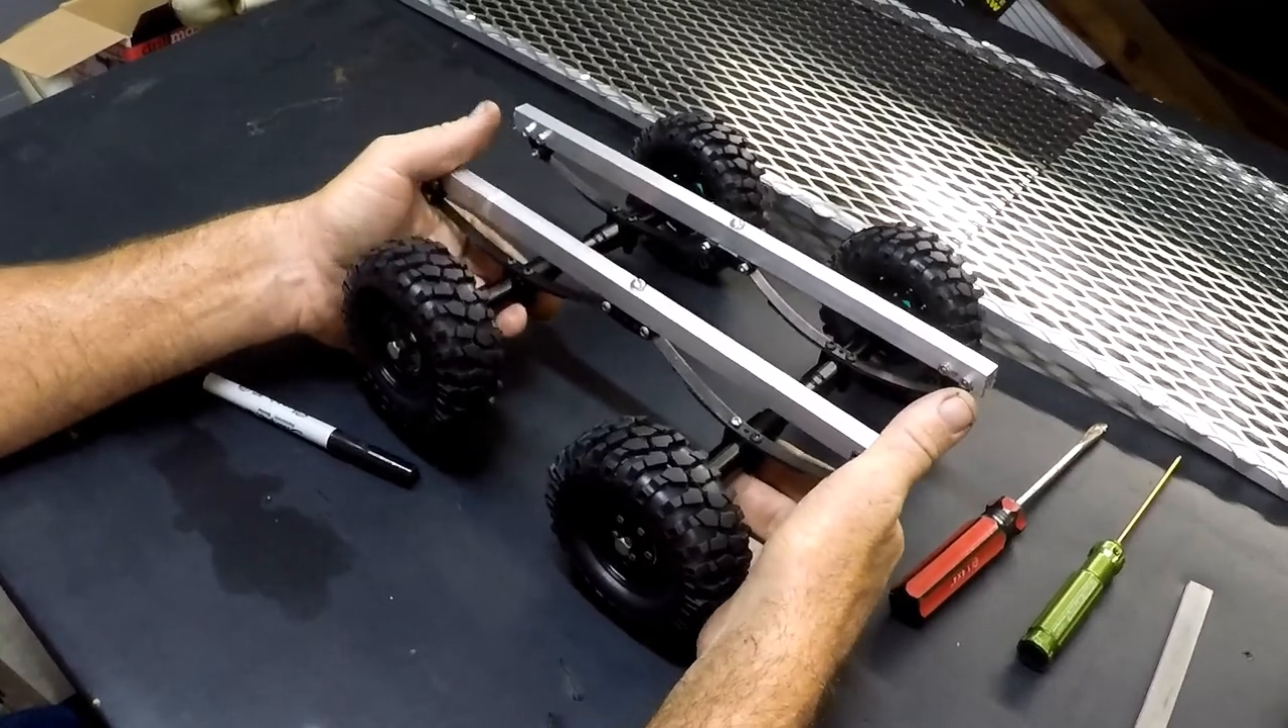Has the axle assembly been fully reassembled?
Yes.